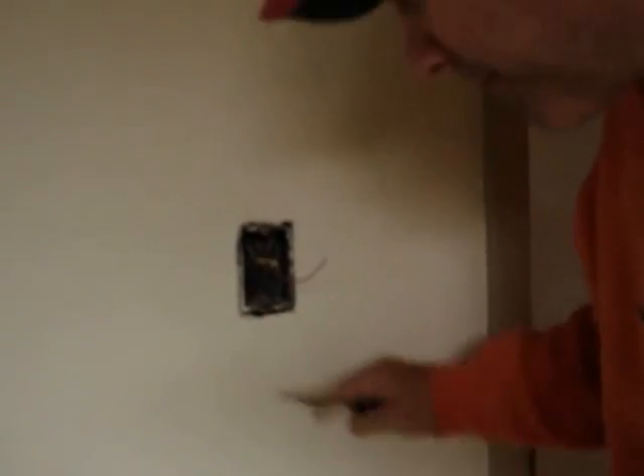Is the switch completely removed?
Yes.